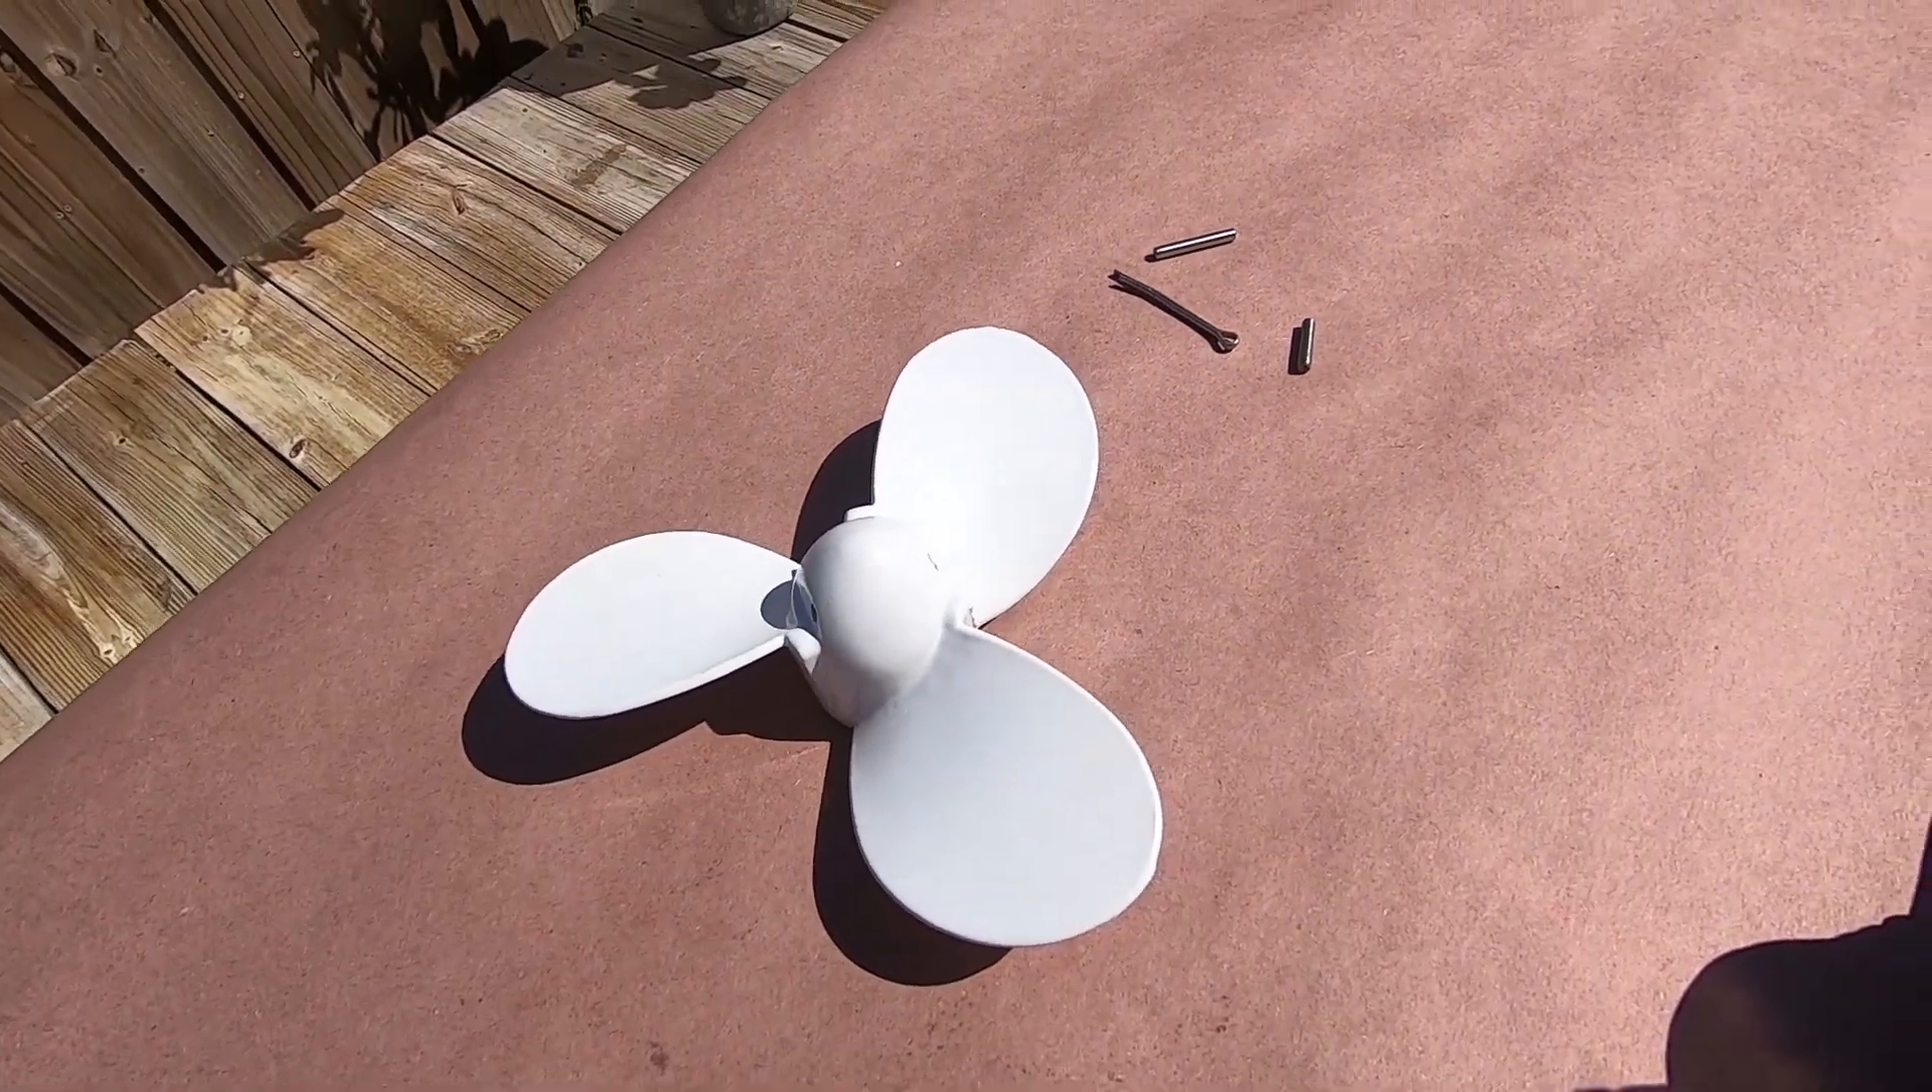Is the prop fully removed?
Yes.